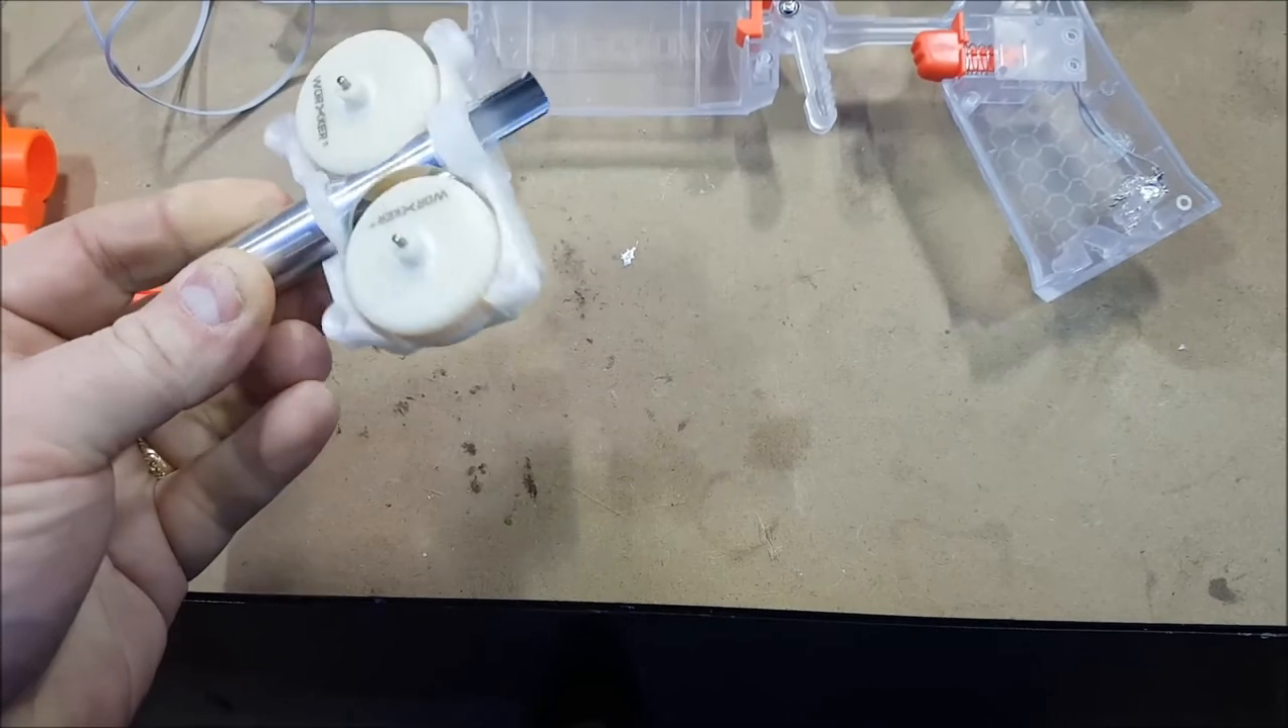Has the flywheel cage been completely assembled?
Yes.